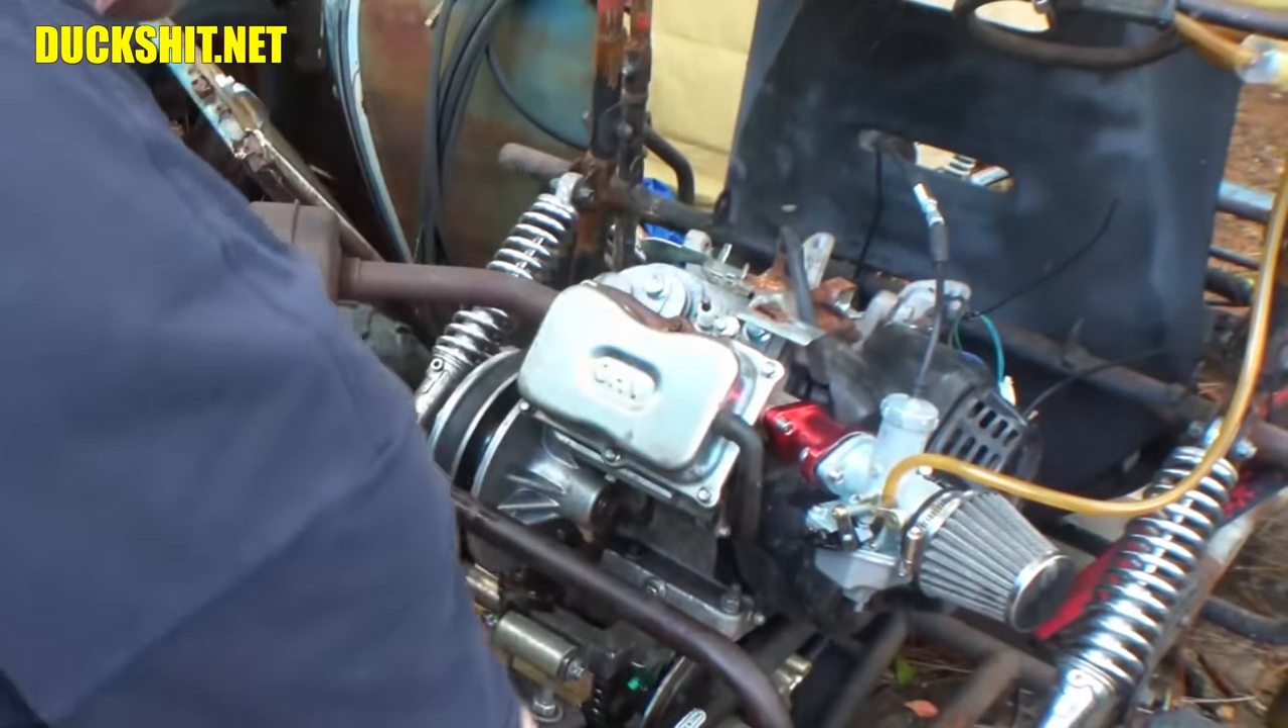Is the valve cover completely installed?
Yes.